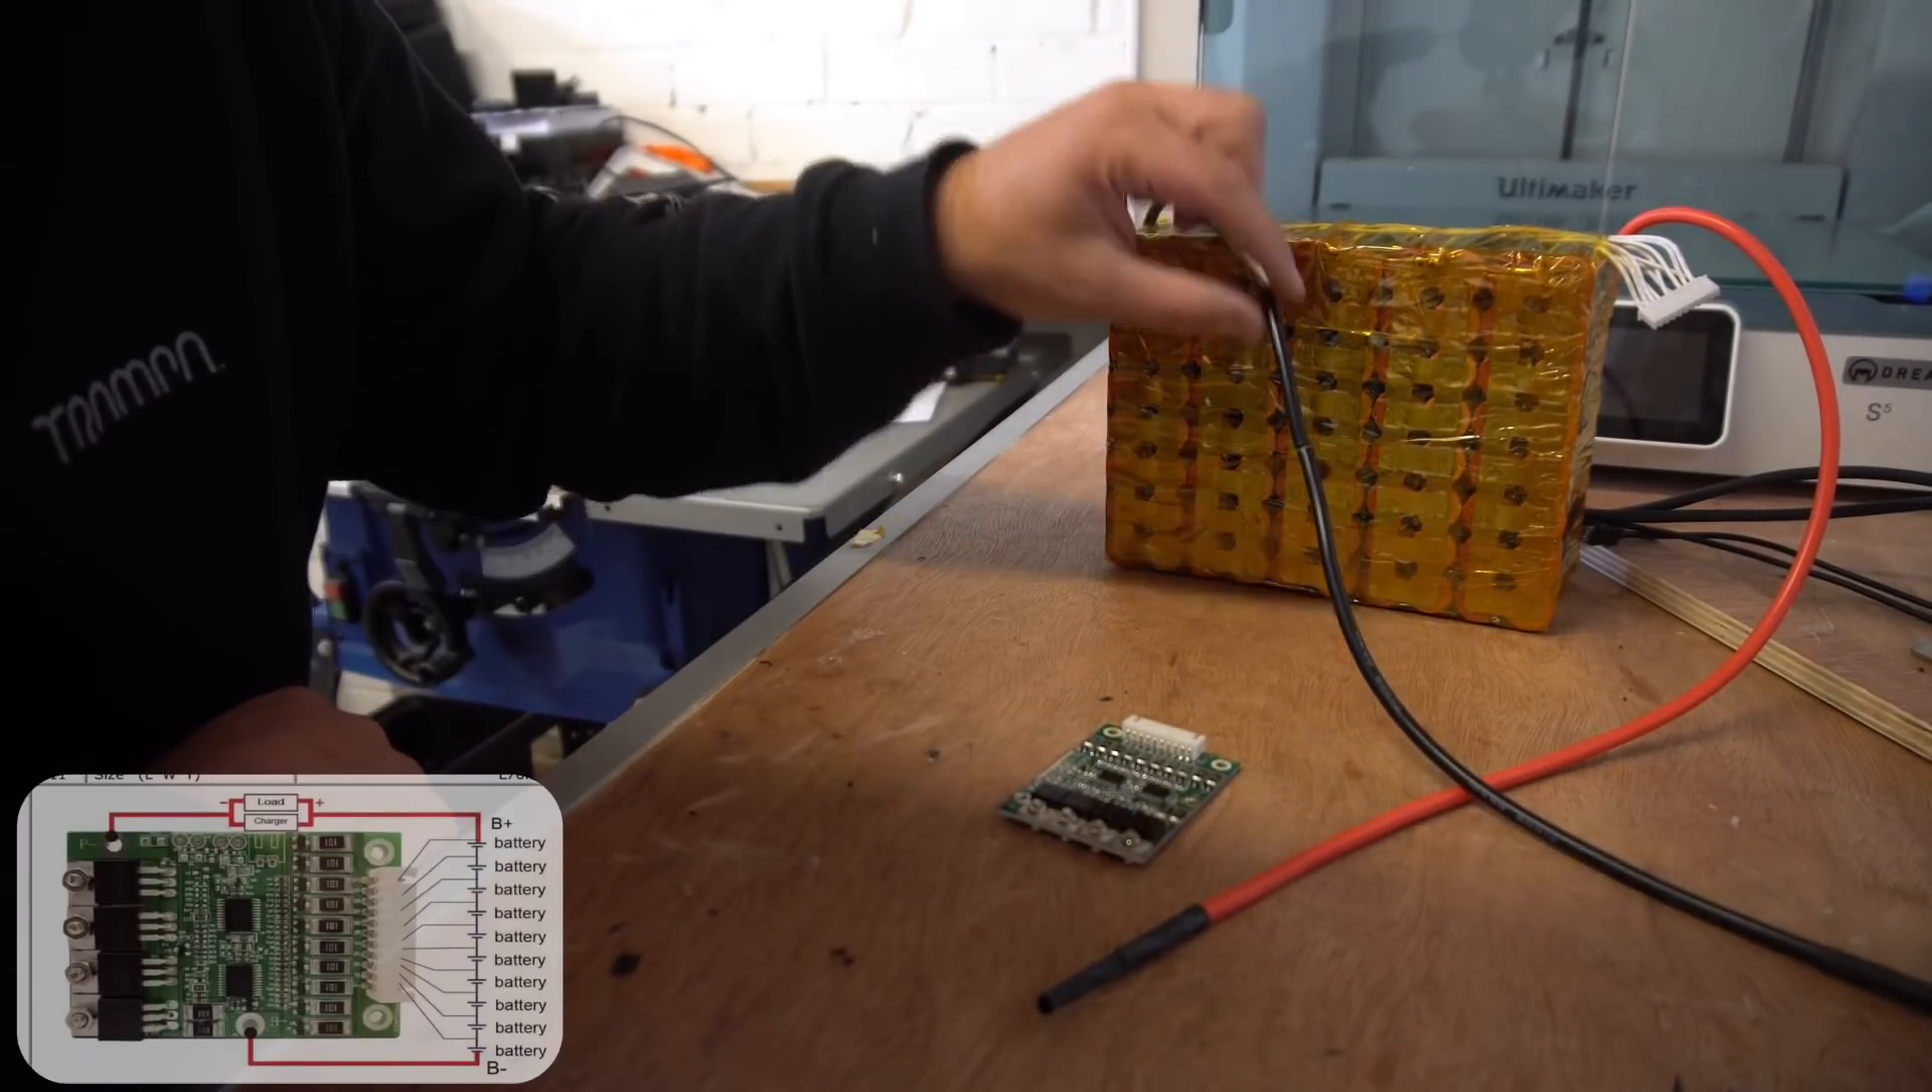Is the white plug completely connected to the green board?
No.